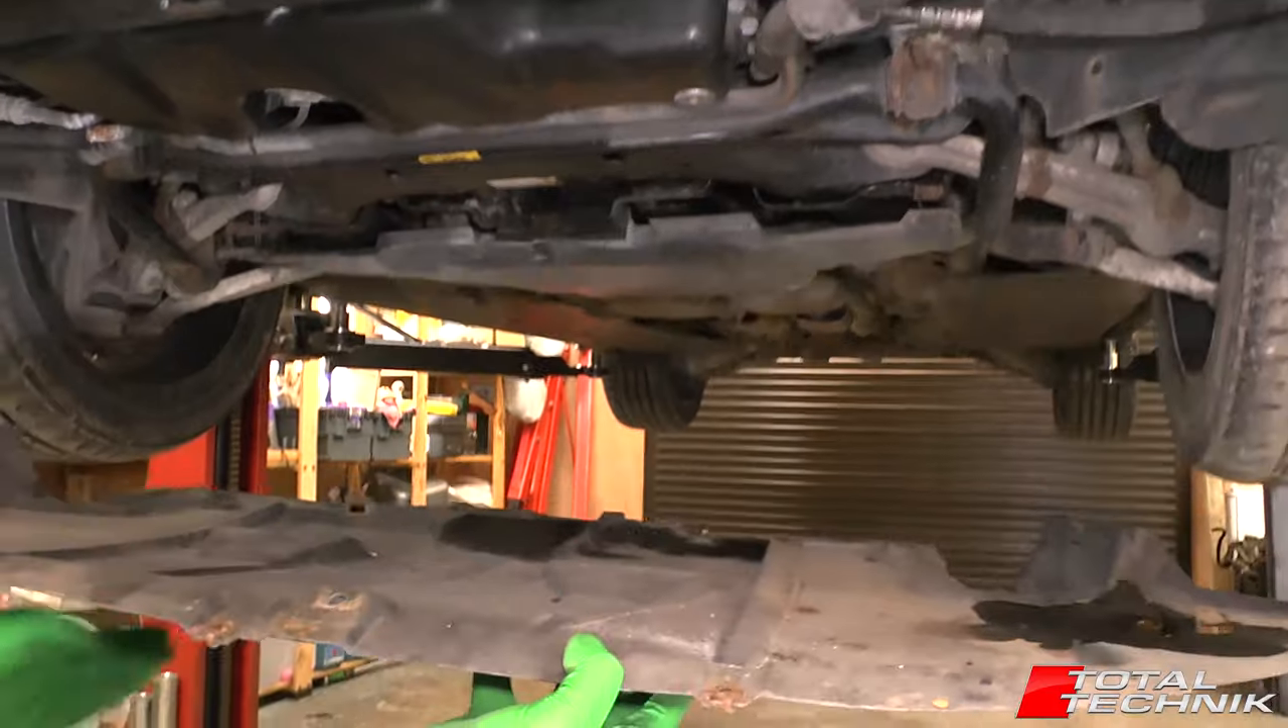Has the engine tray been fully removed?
Yes.